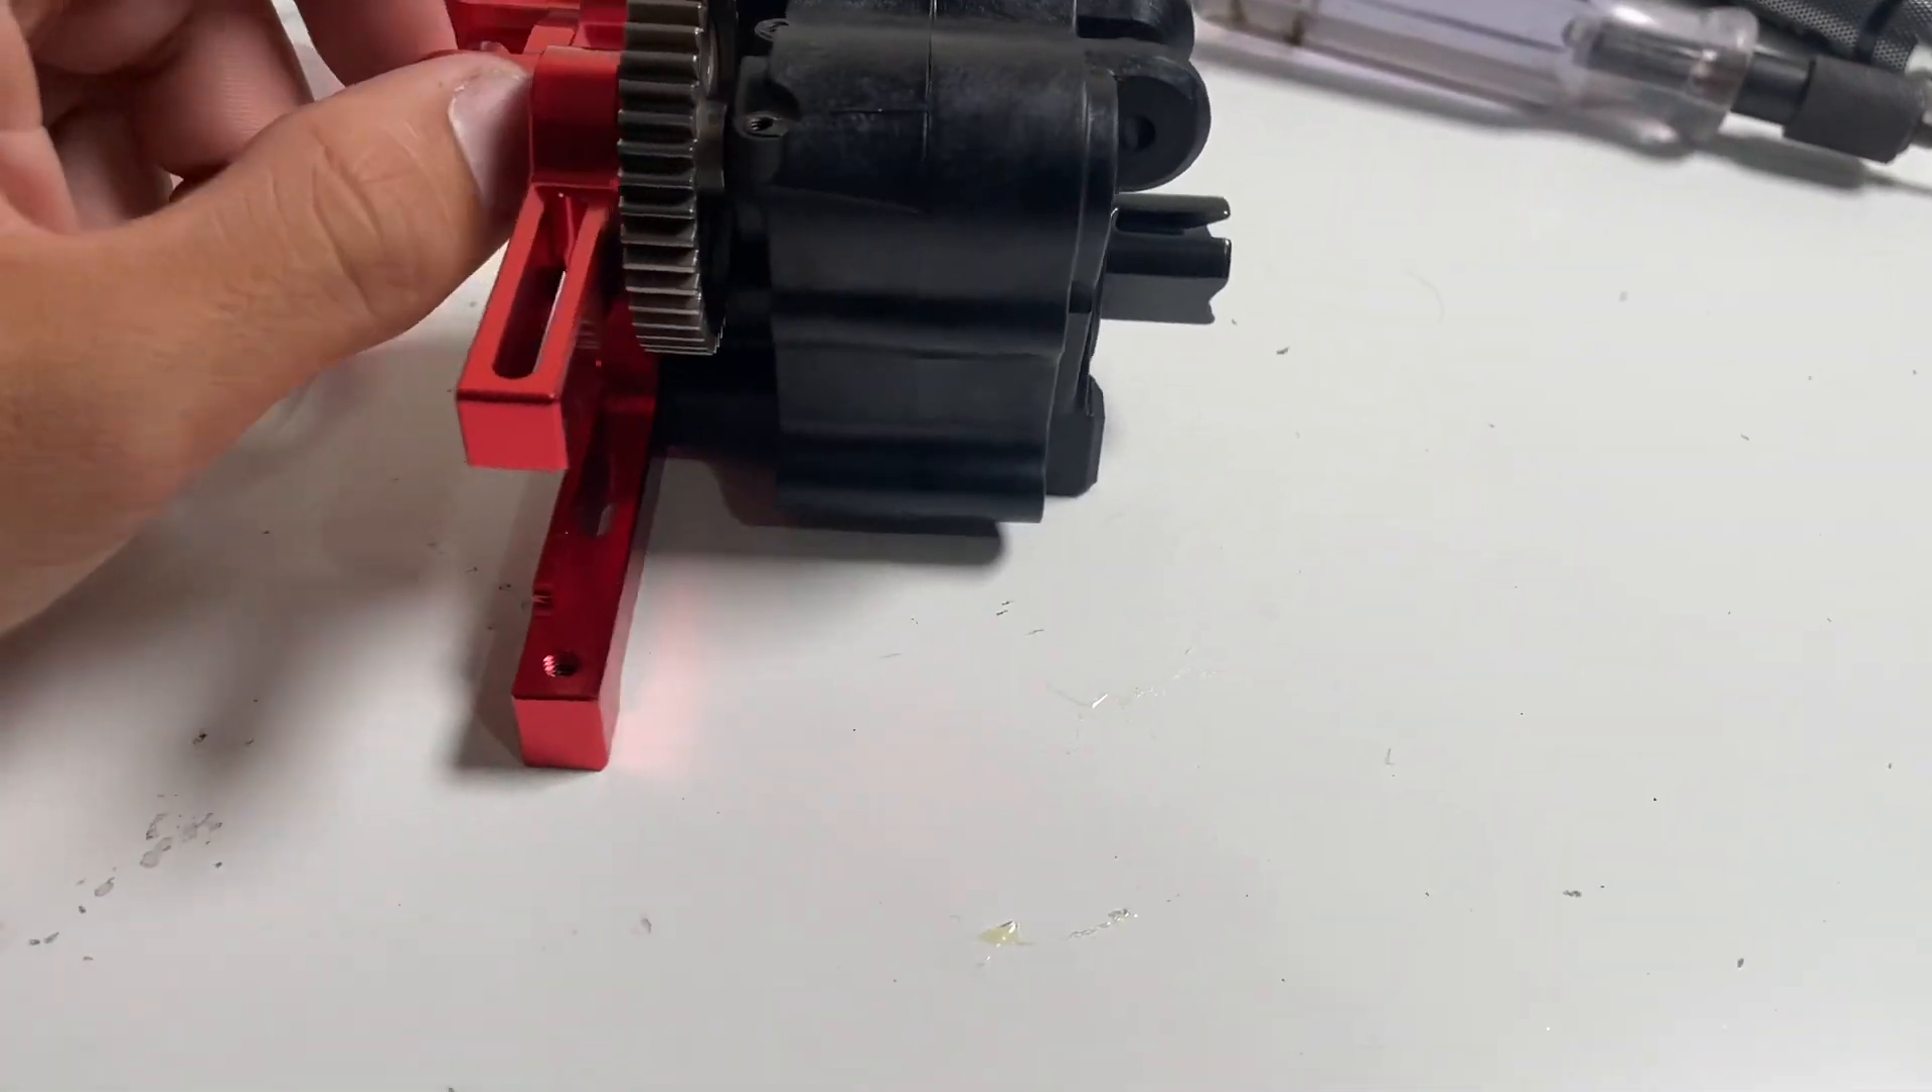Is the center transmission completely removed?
Yes.